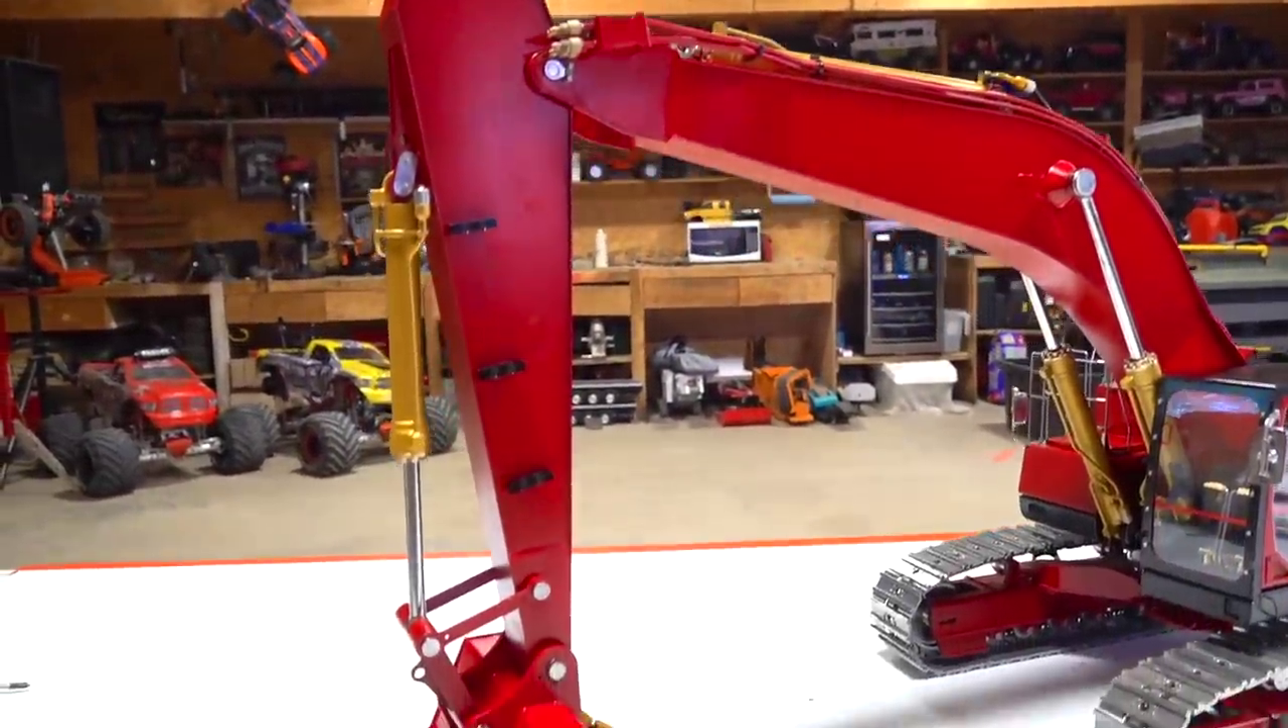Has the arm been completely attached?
Yes.